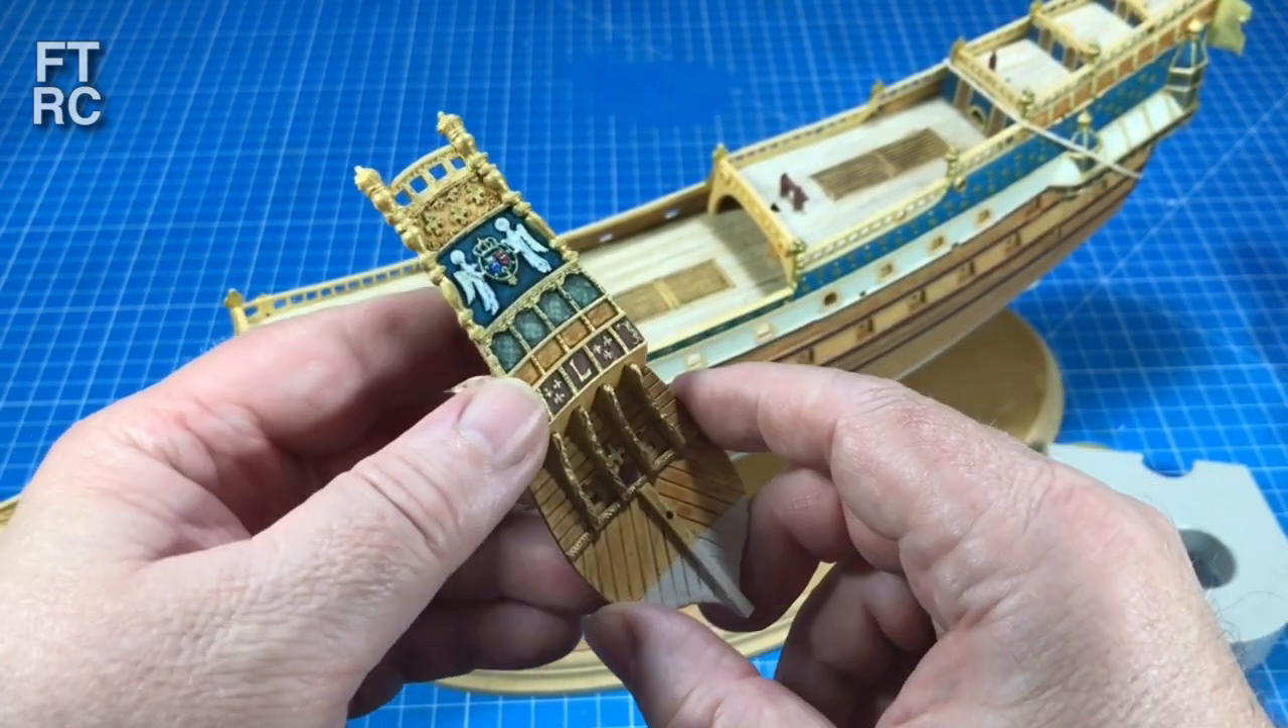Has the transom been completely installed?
No.